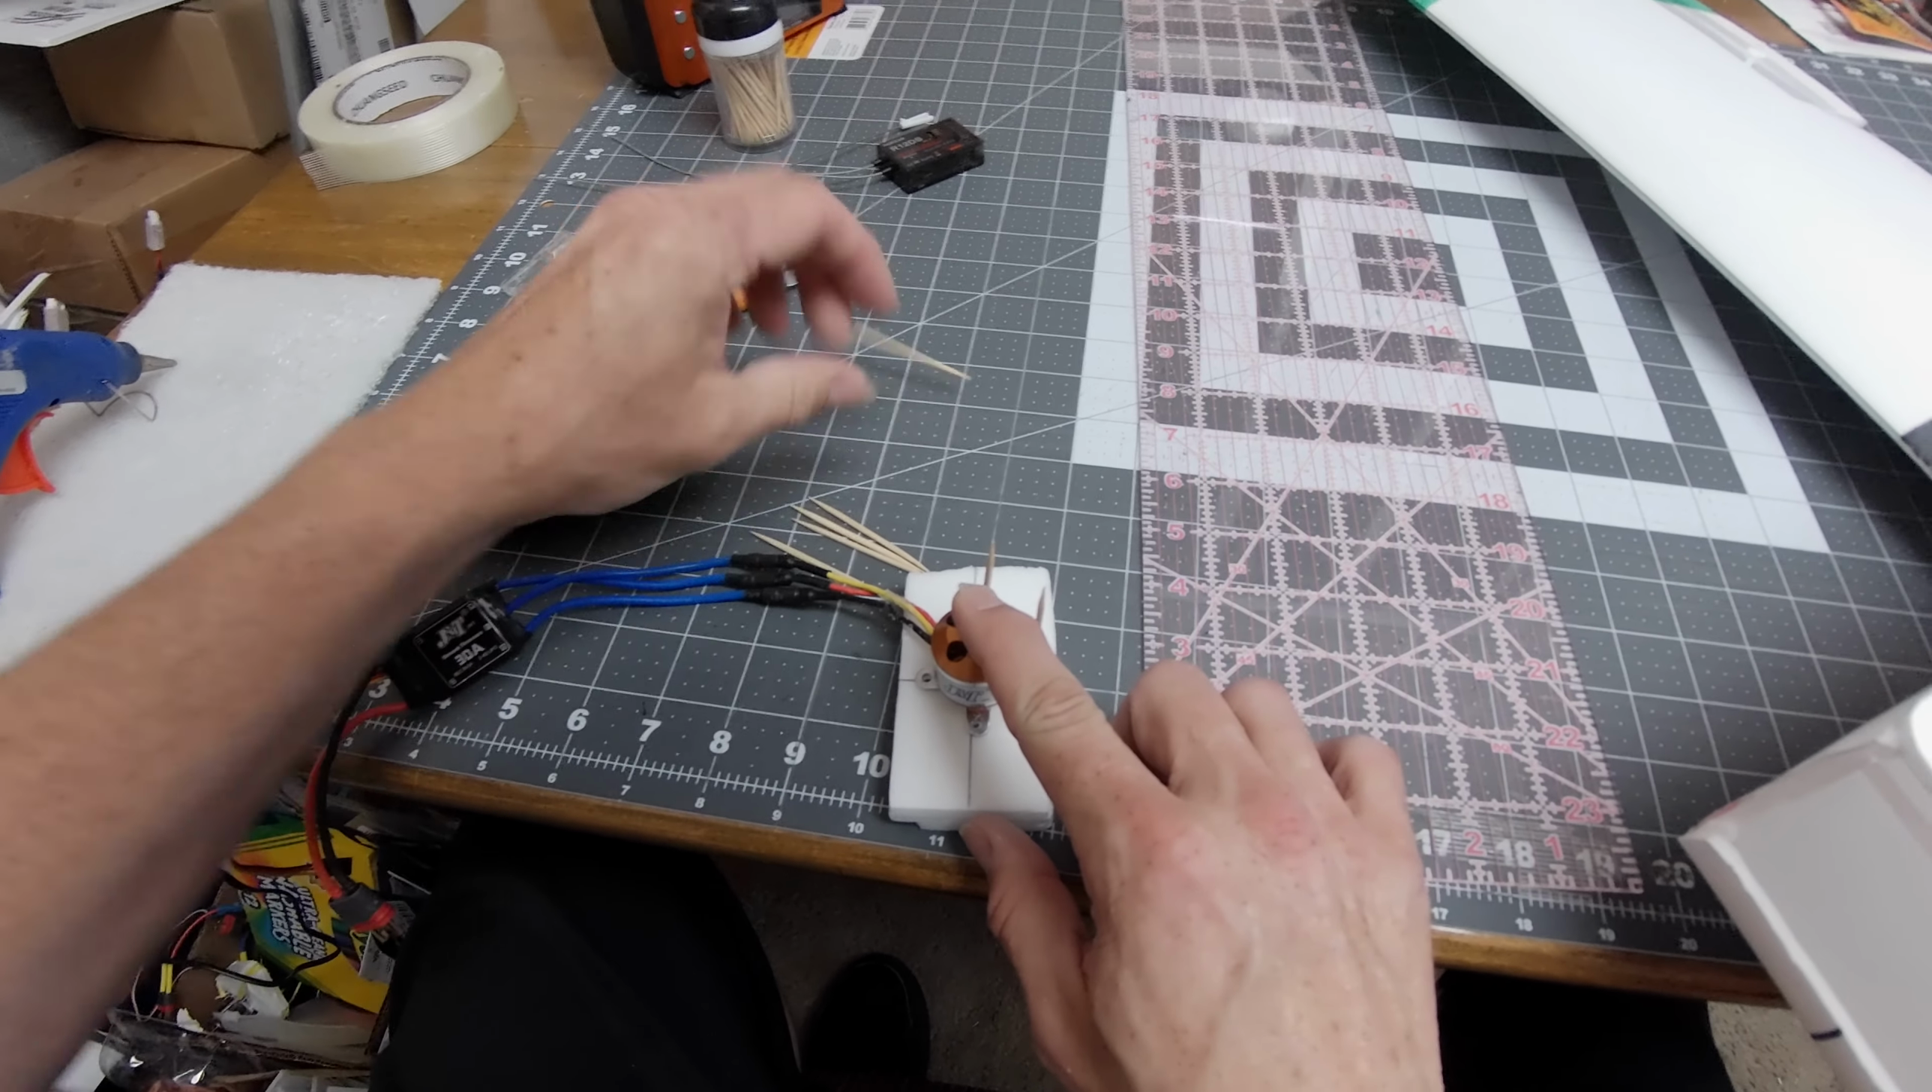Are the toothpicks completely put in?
No.